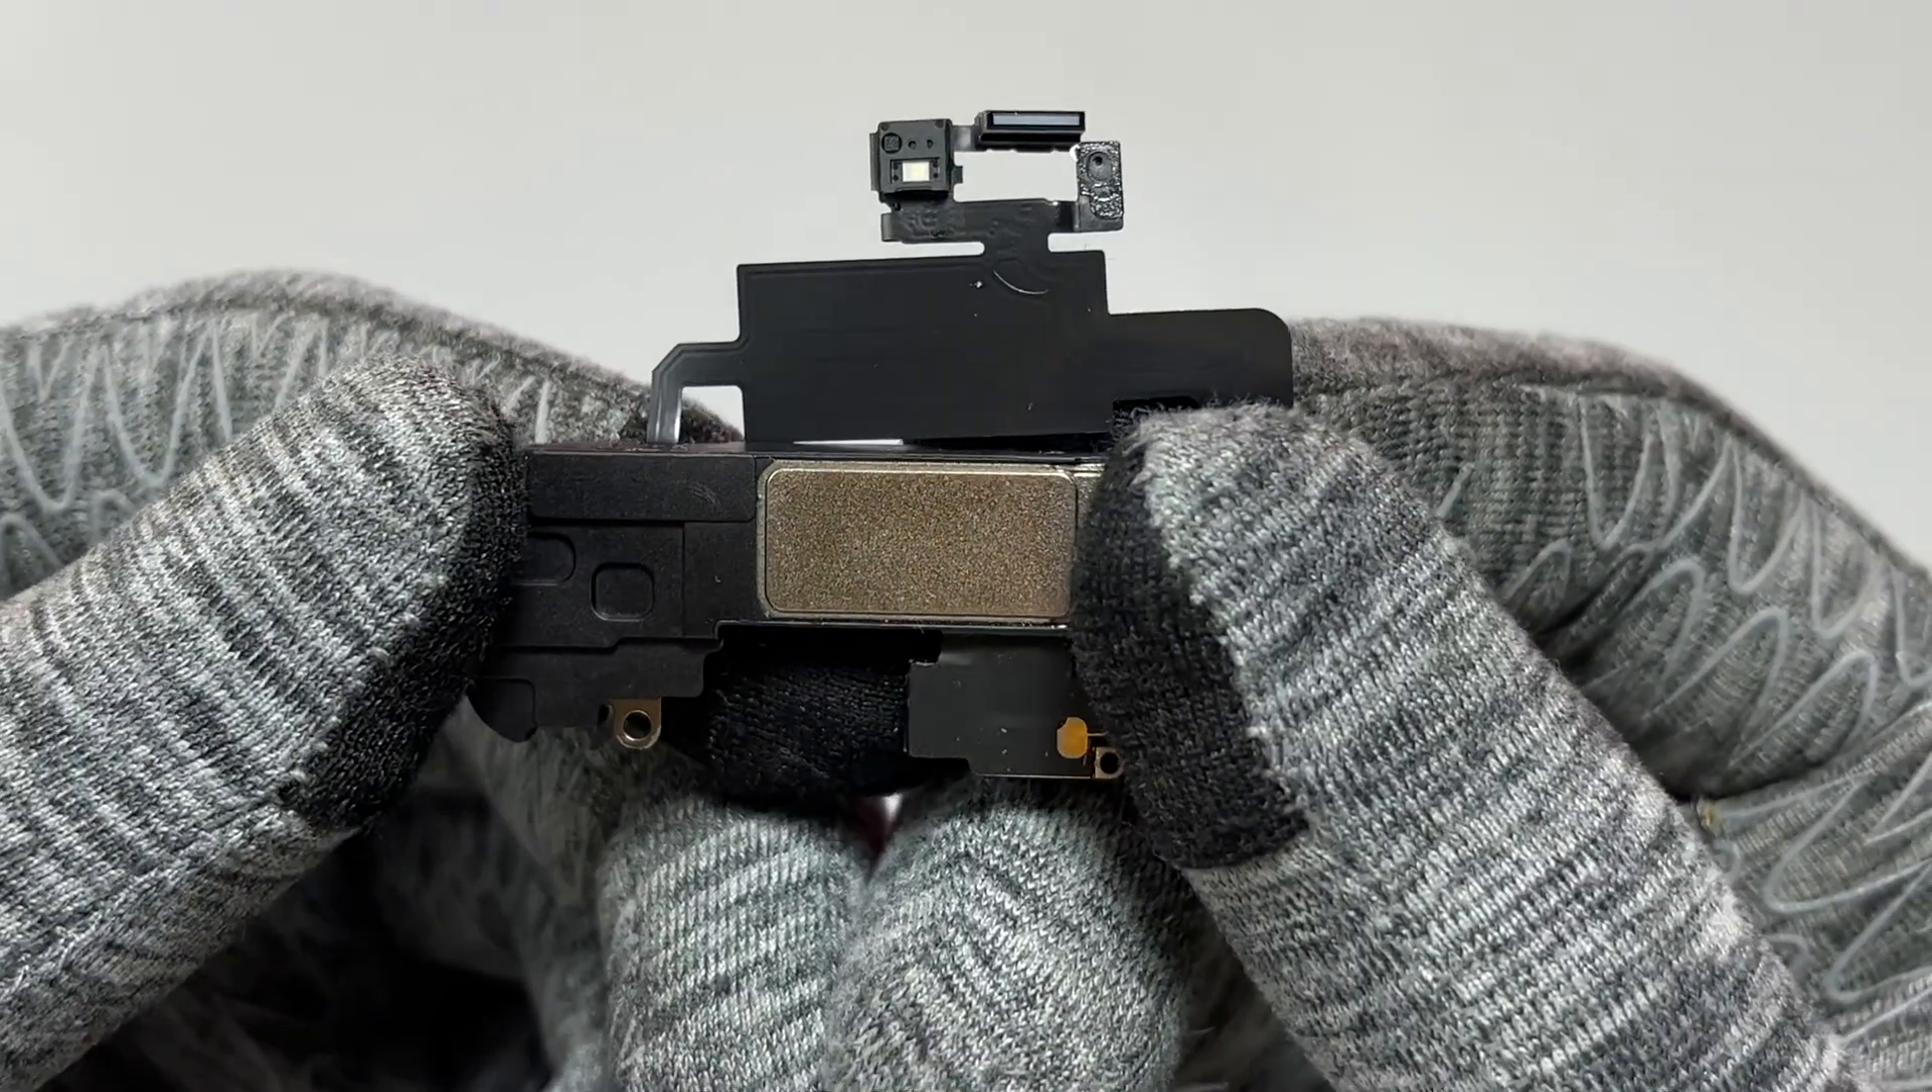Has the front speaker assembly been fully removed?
Yes.